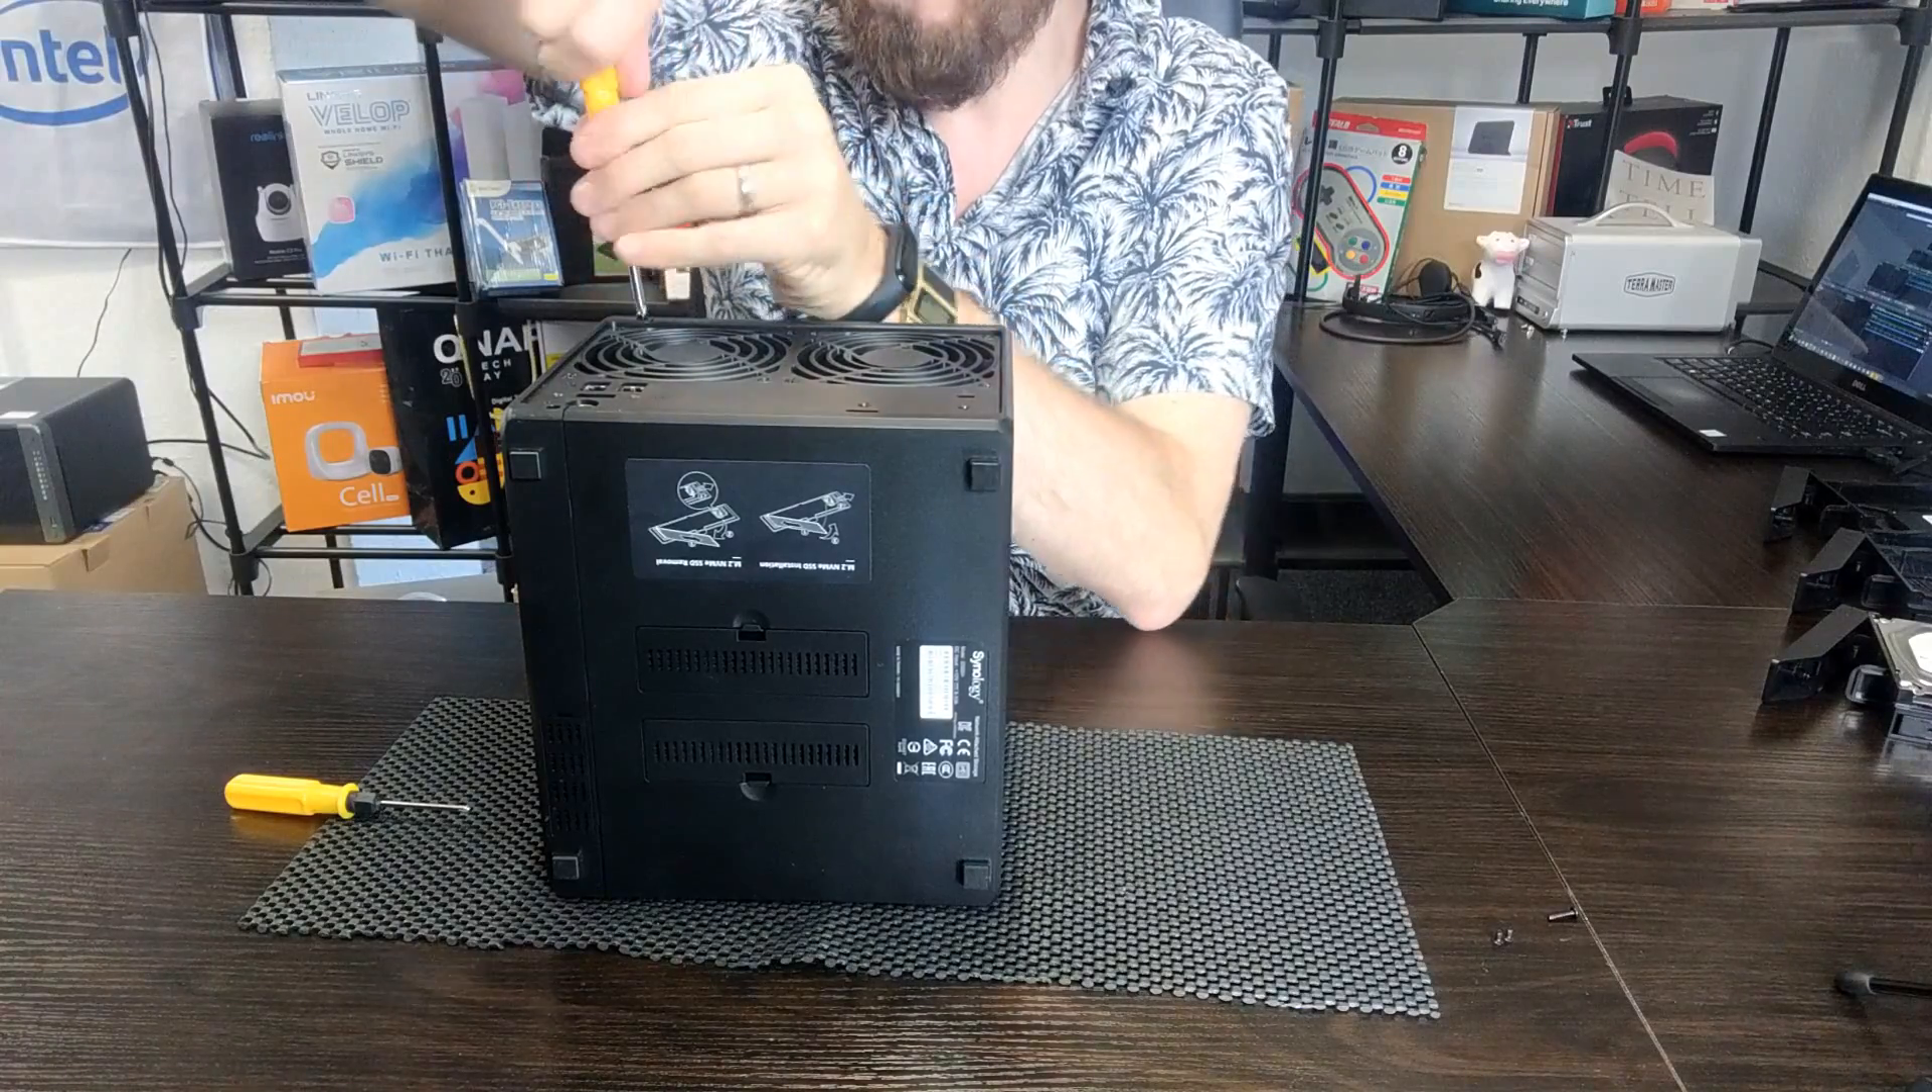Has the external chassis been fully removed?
No.